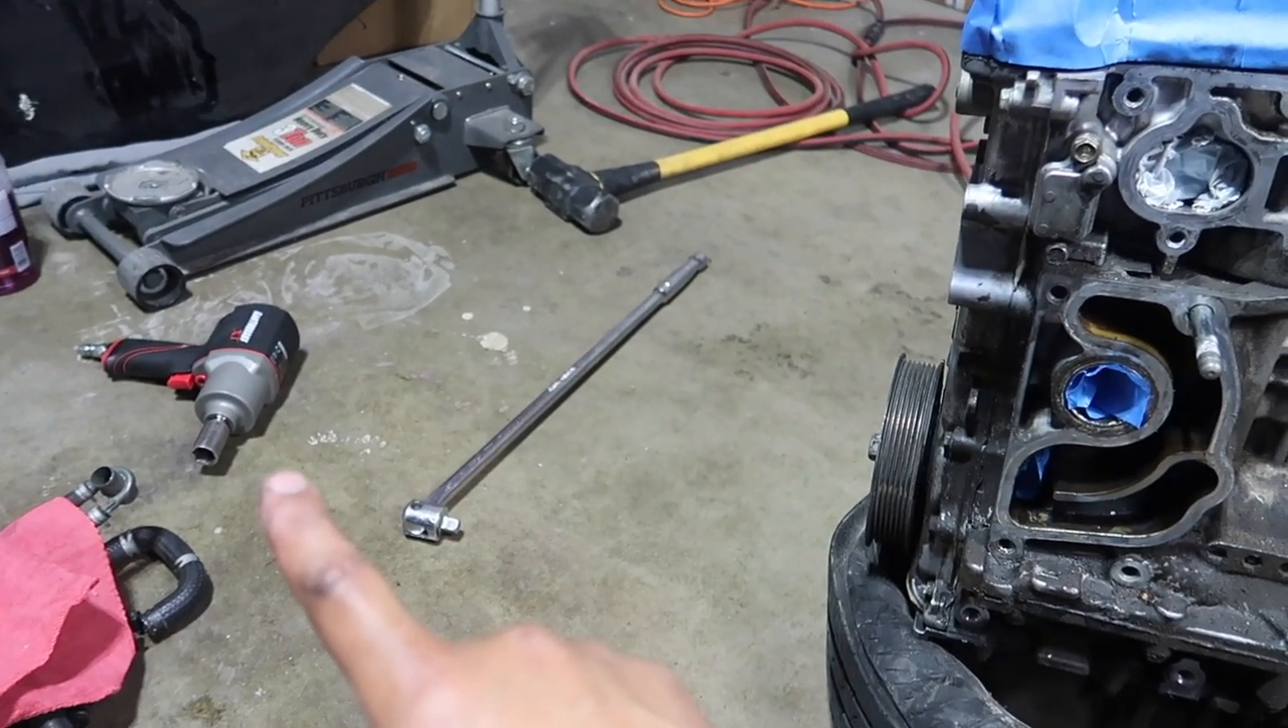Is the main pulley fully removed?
No.